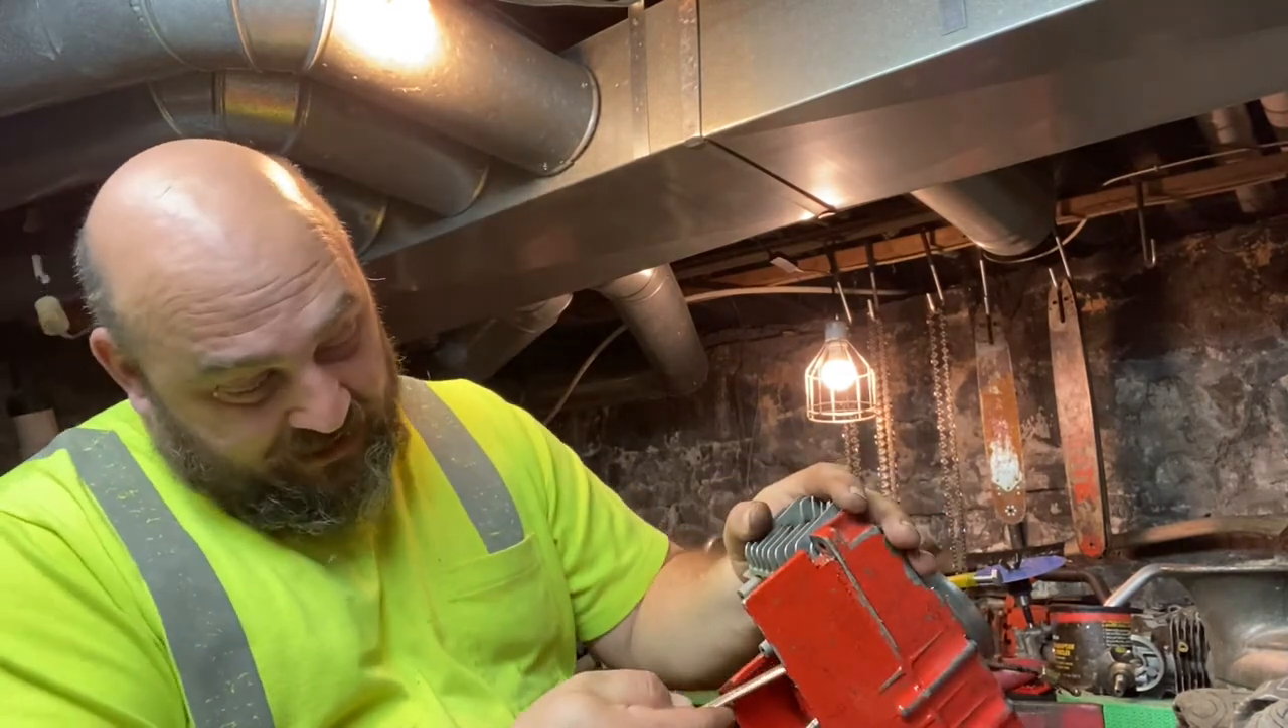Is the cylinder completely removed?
No.